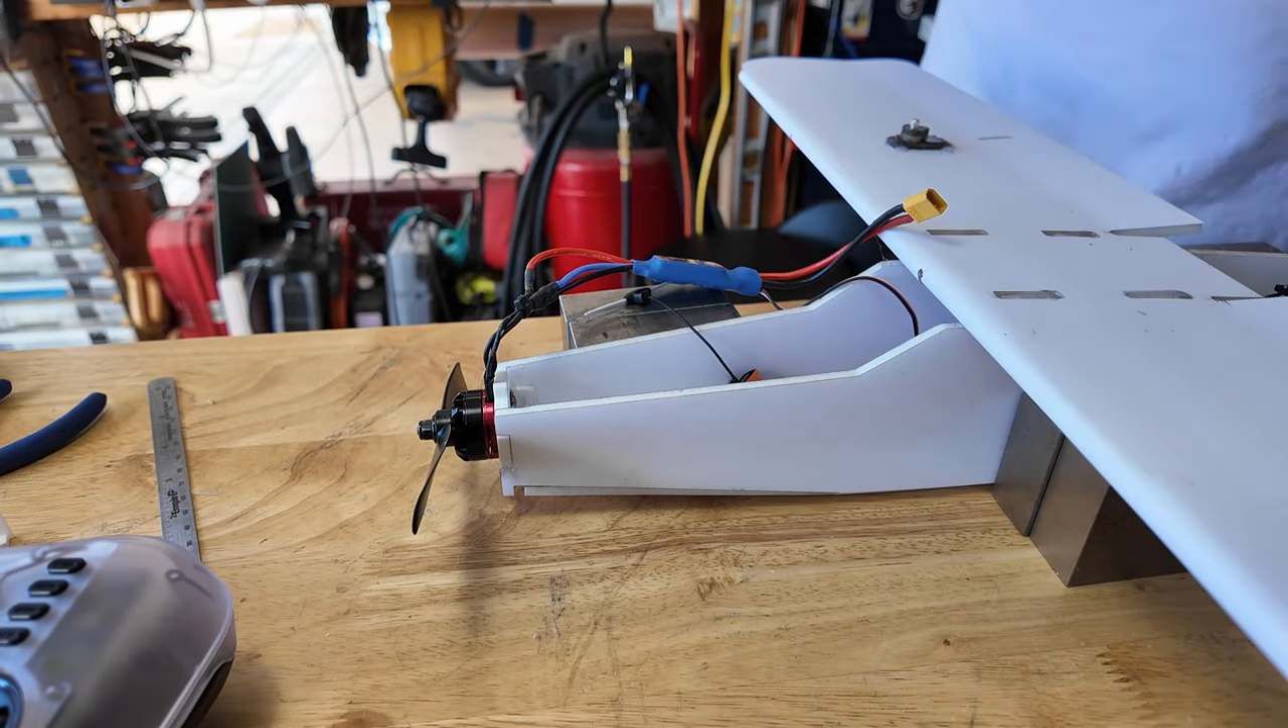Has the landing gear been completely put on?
No.